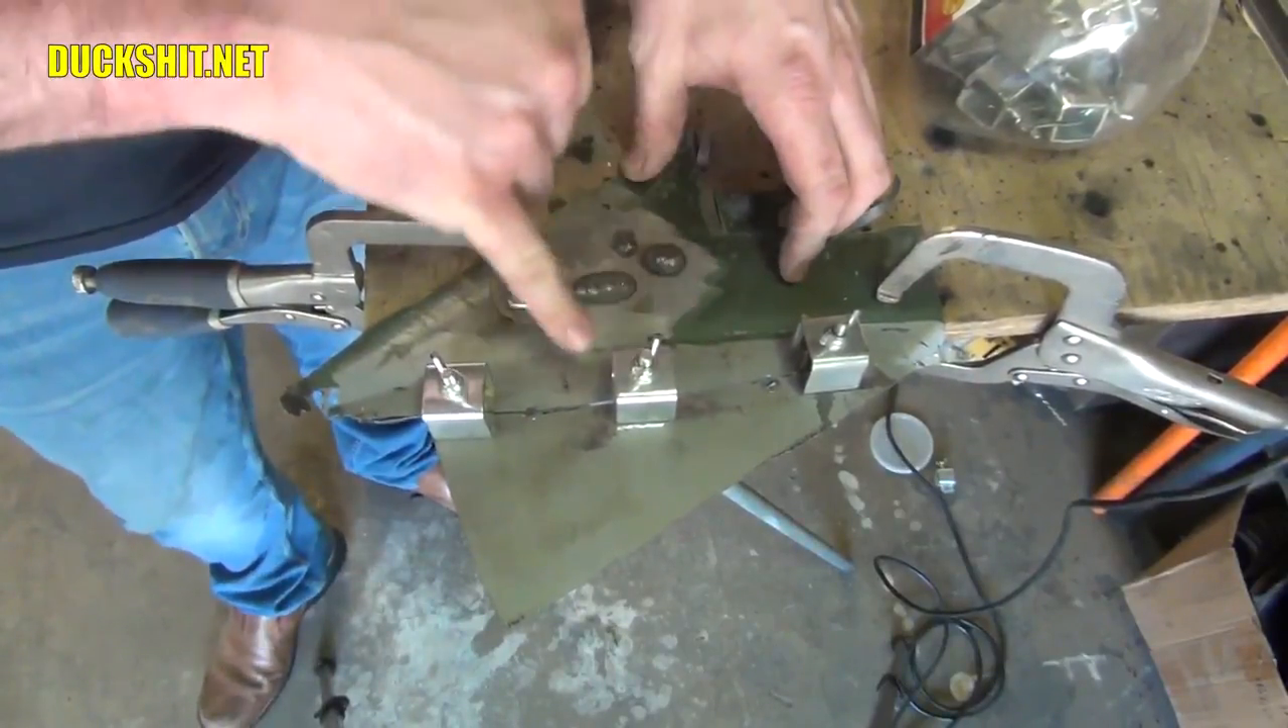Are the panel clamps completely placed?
Yes.